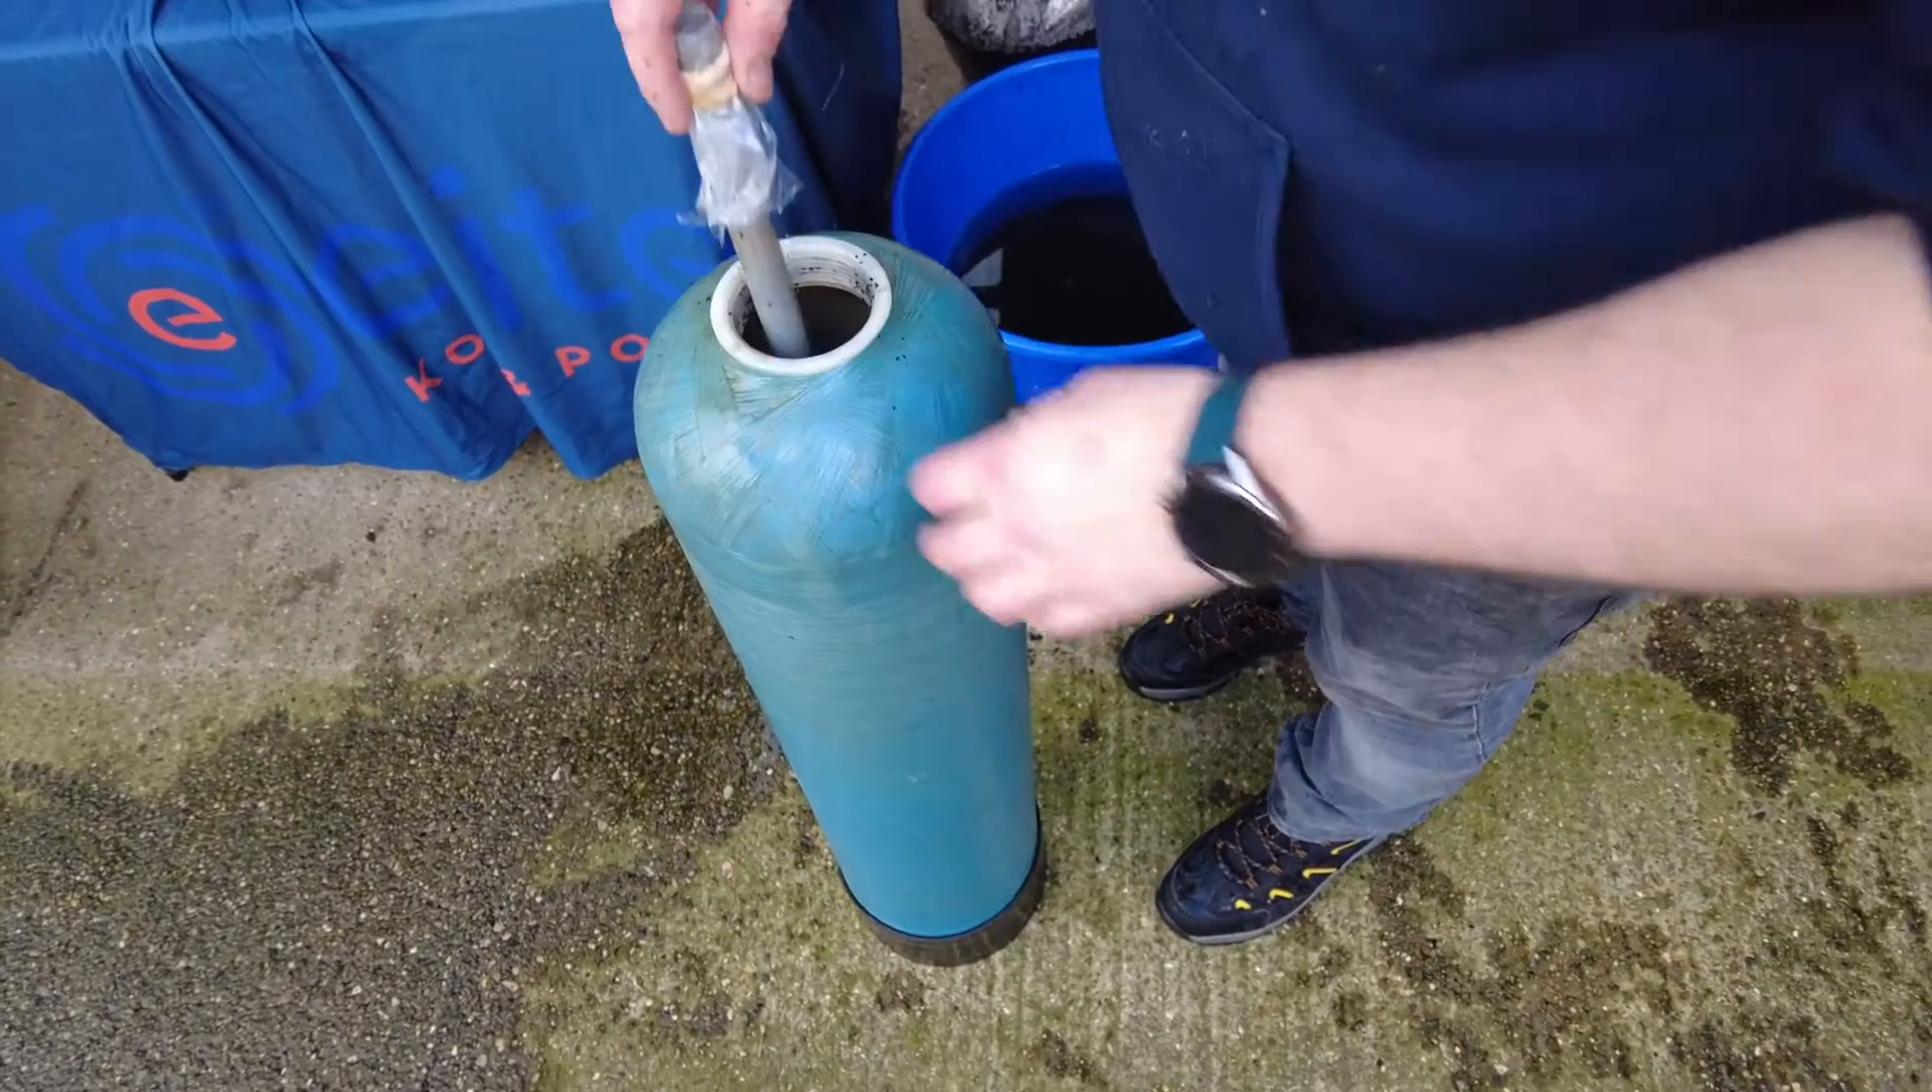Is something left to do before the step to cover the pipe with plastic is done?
No.